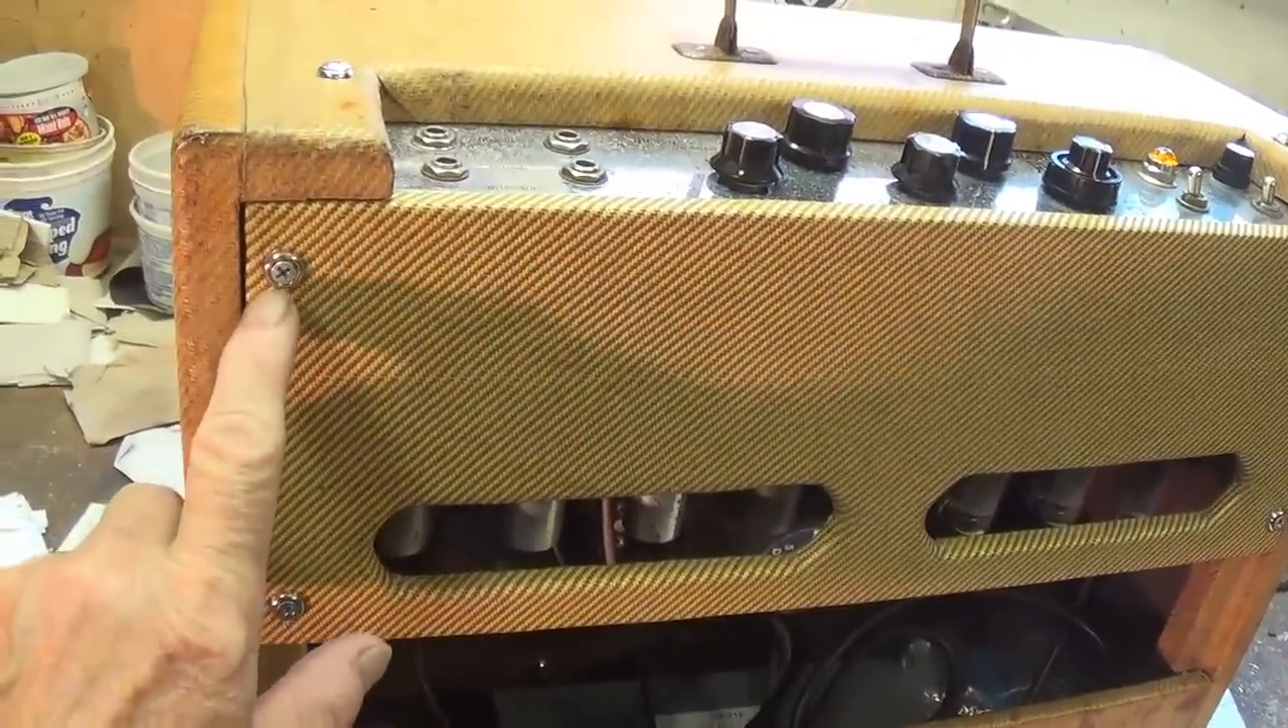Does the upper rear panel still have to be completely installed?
No.